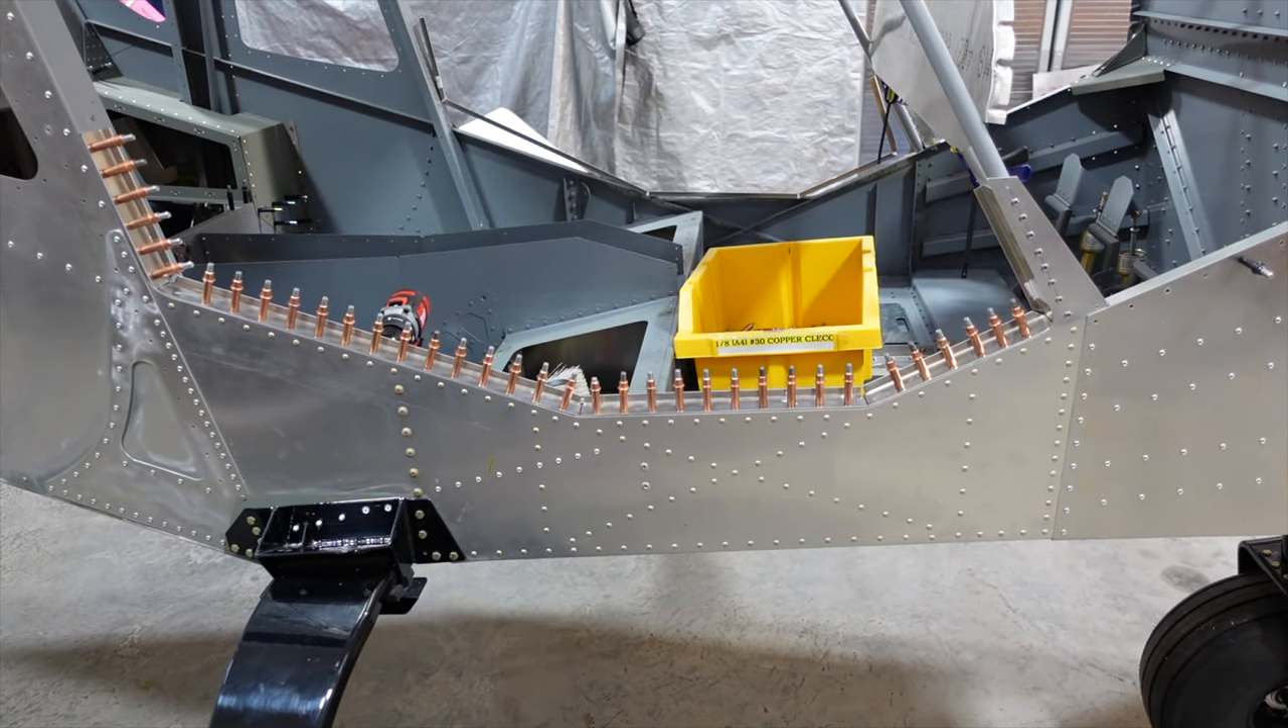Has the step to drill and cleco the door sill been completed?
Yes.